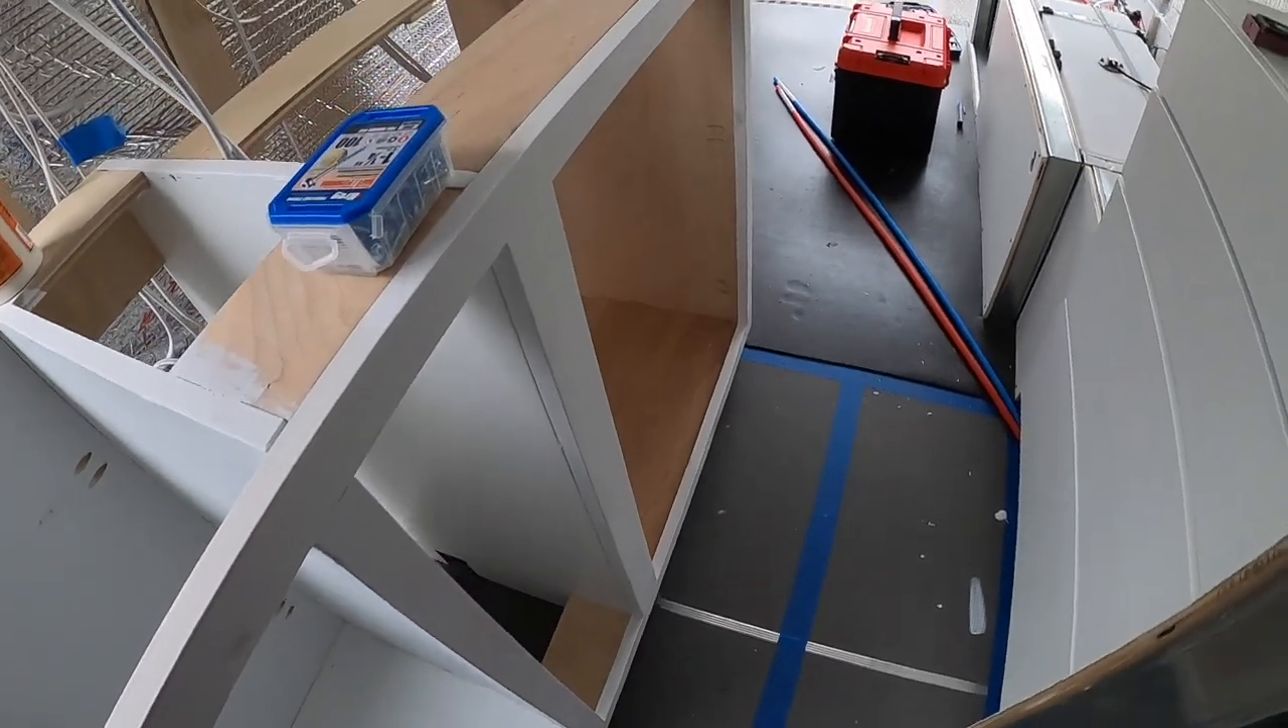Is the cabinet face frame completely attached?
Yes.